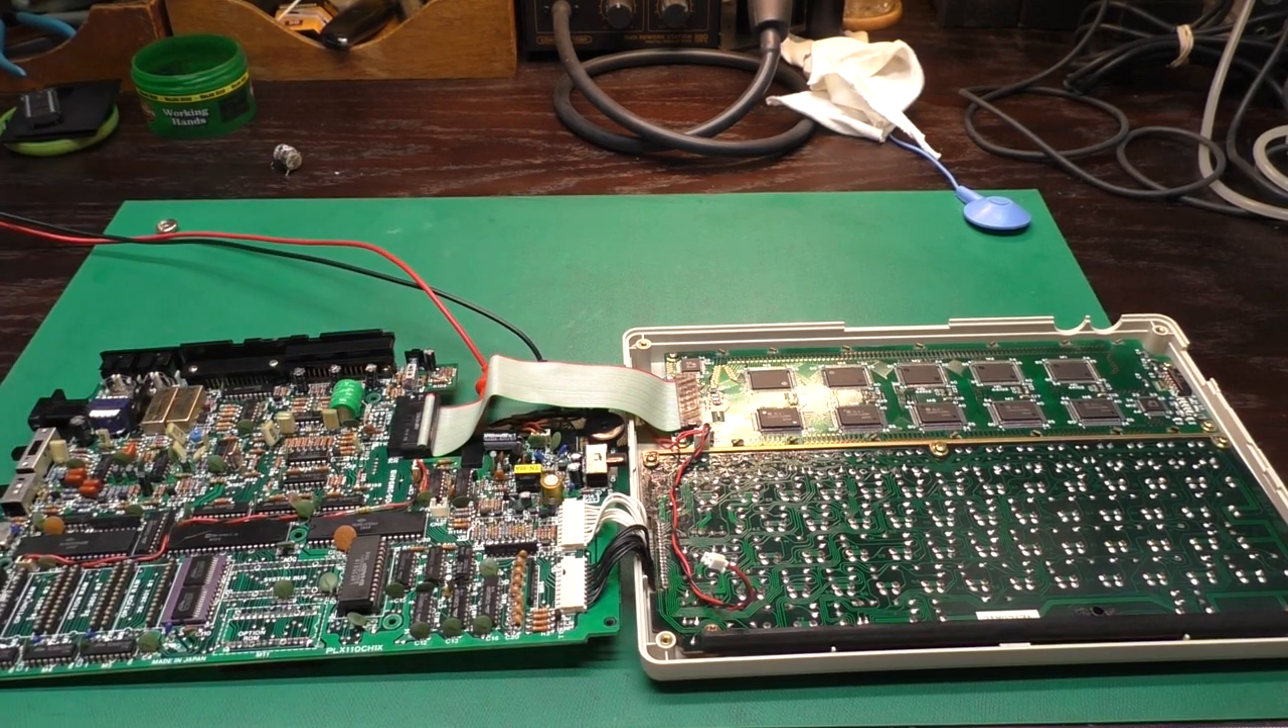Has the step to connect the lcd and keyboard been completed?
Yes.